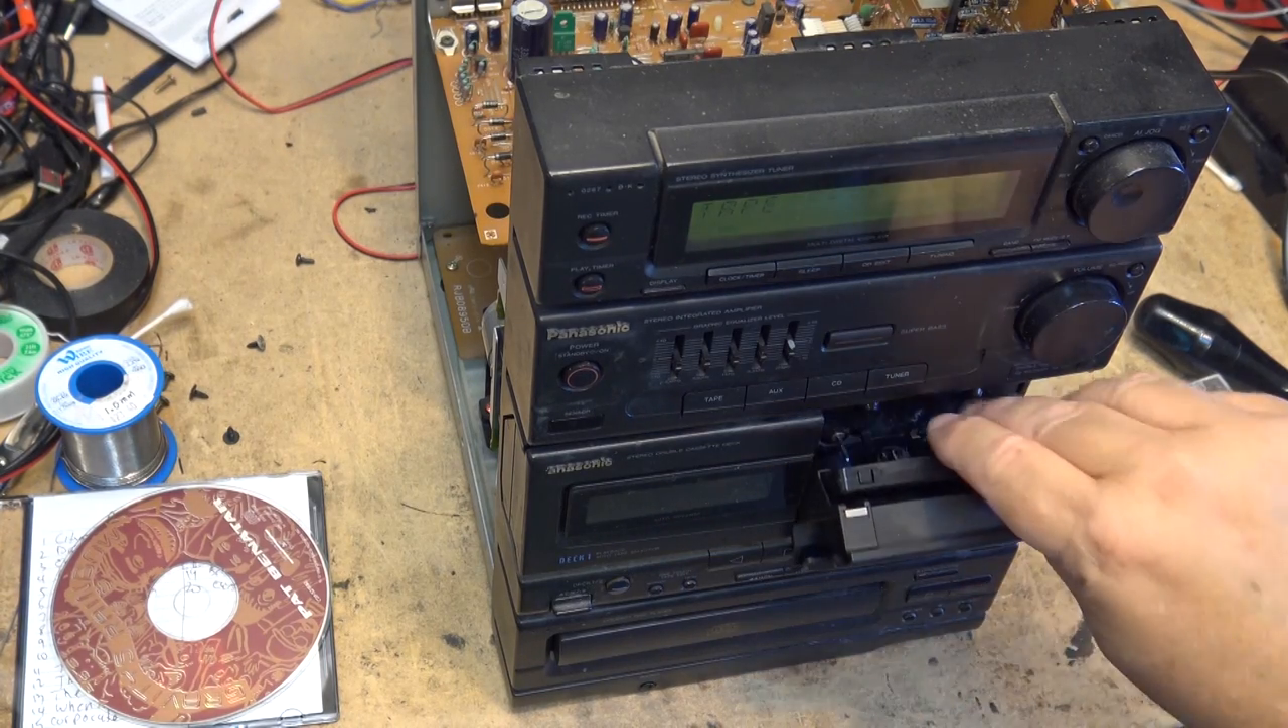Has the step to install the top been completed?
No.